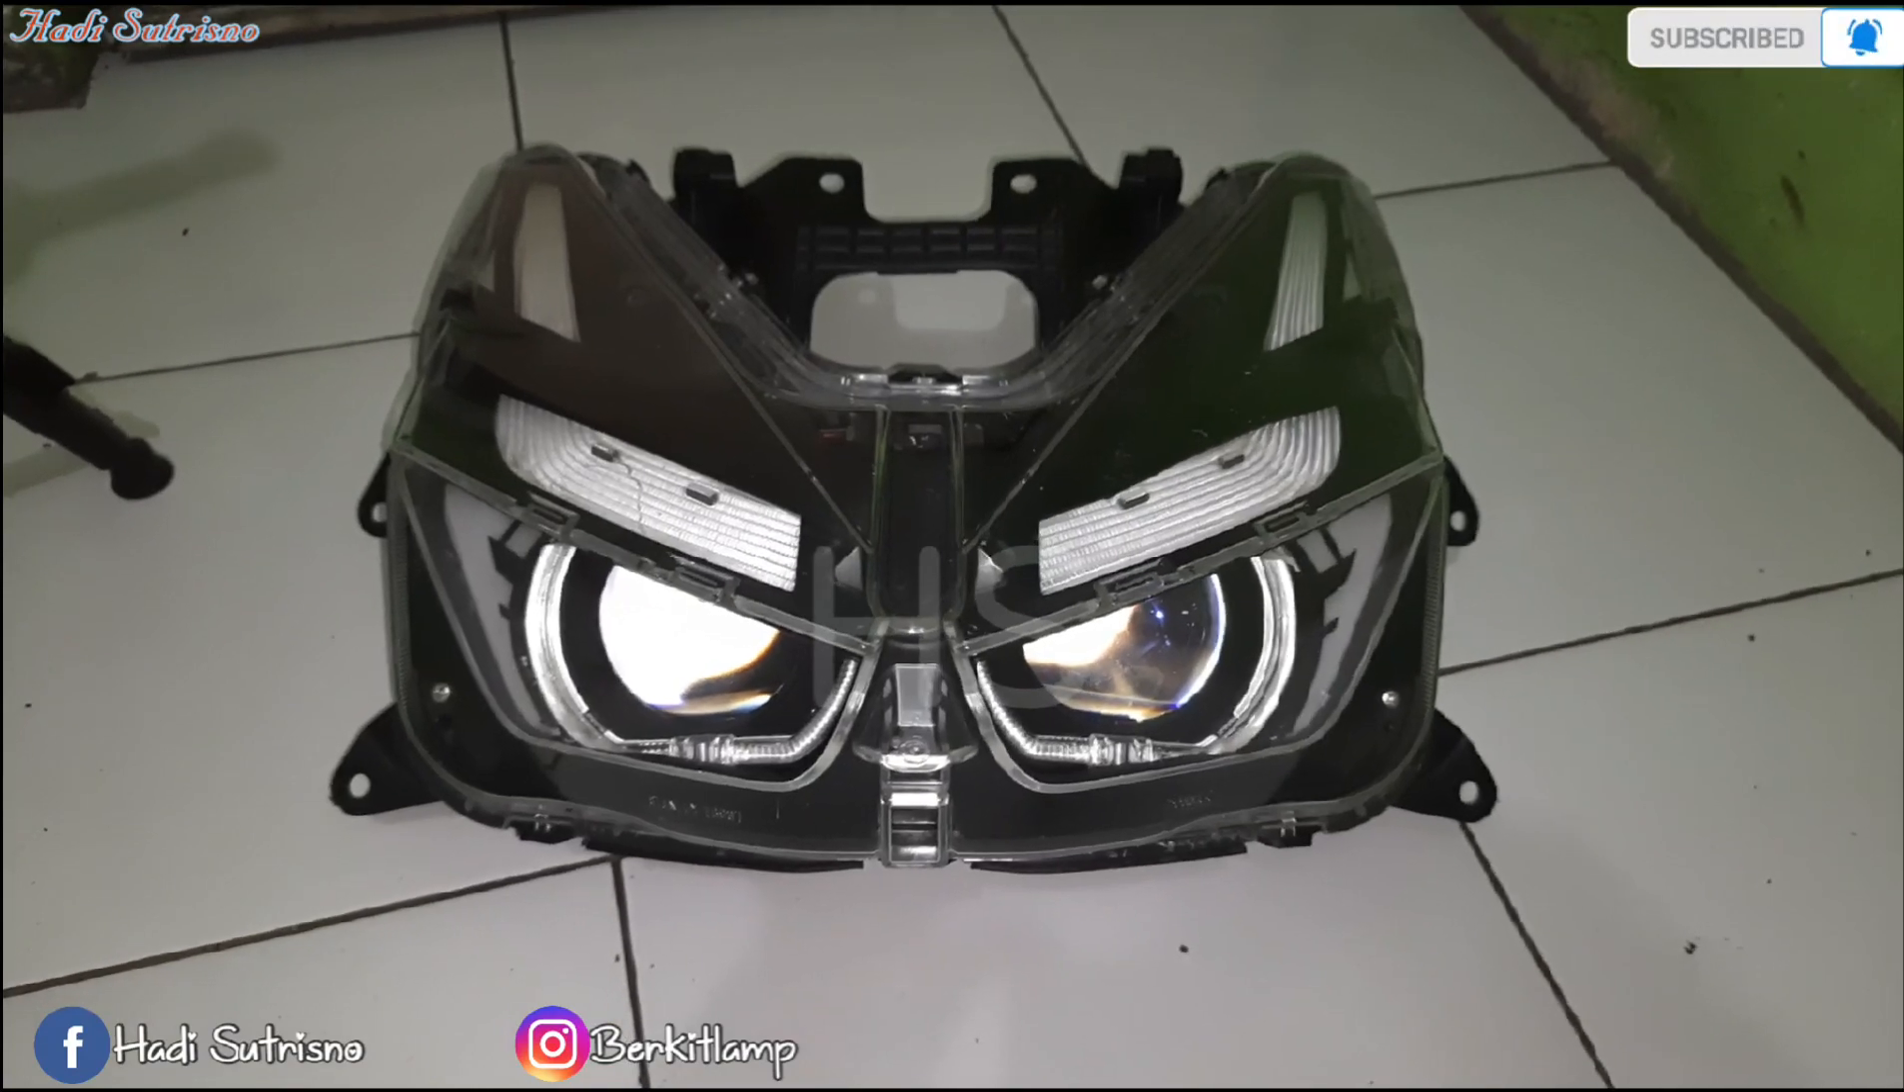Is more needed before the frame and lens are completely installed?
No.